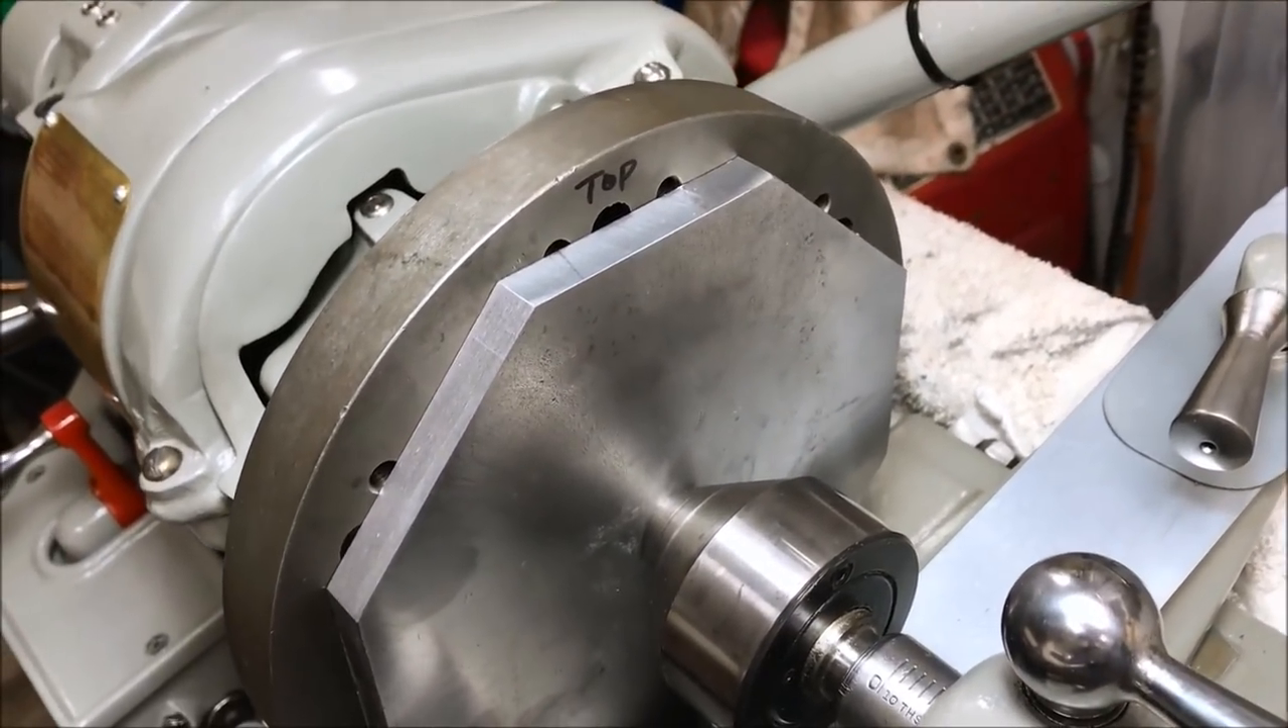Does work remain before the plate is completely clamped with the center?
No.